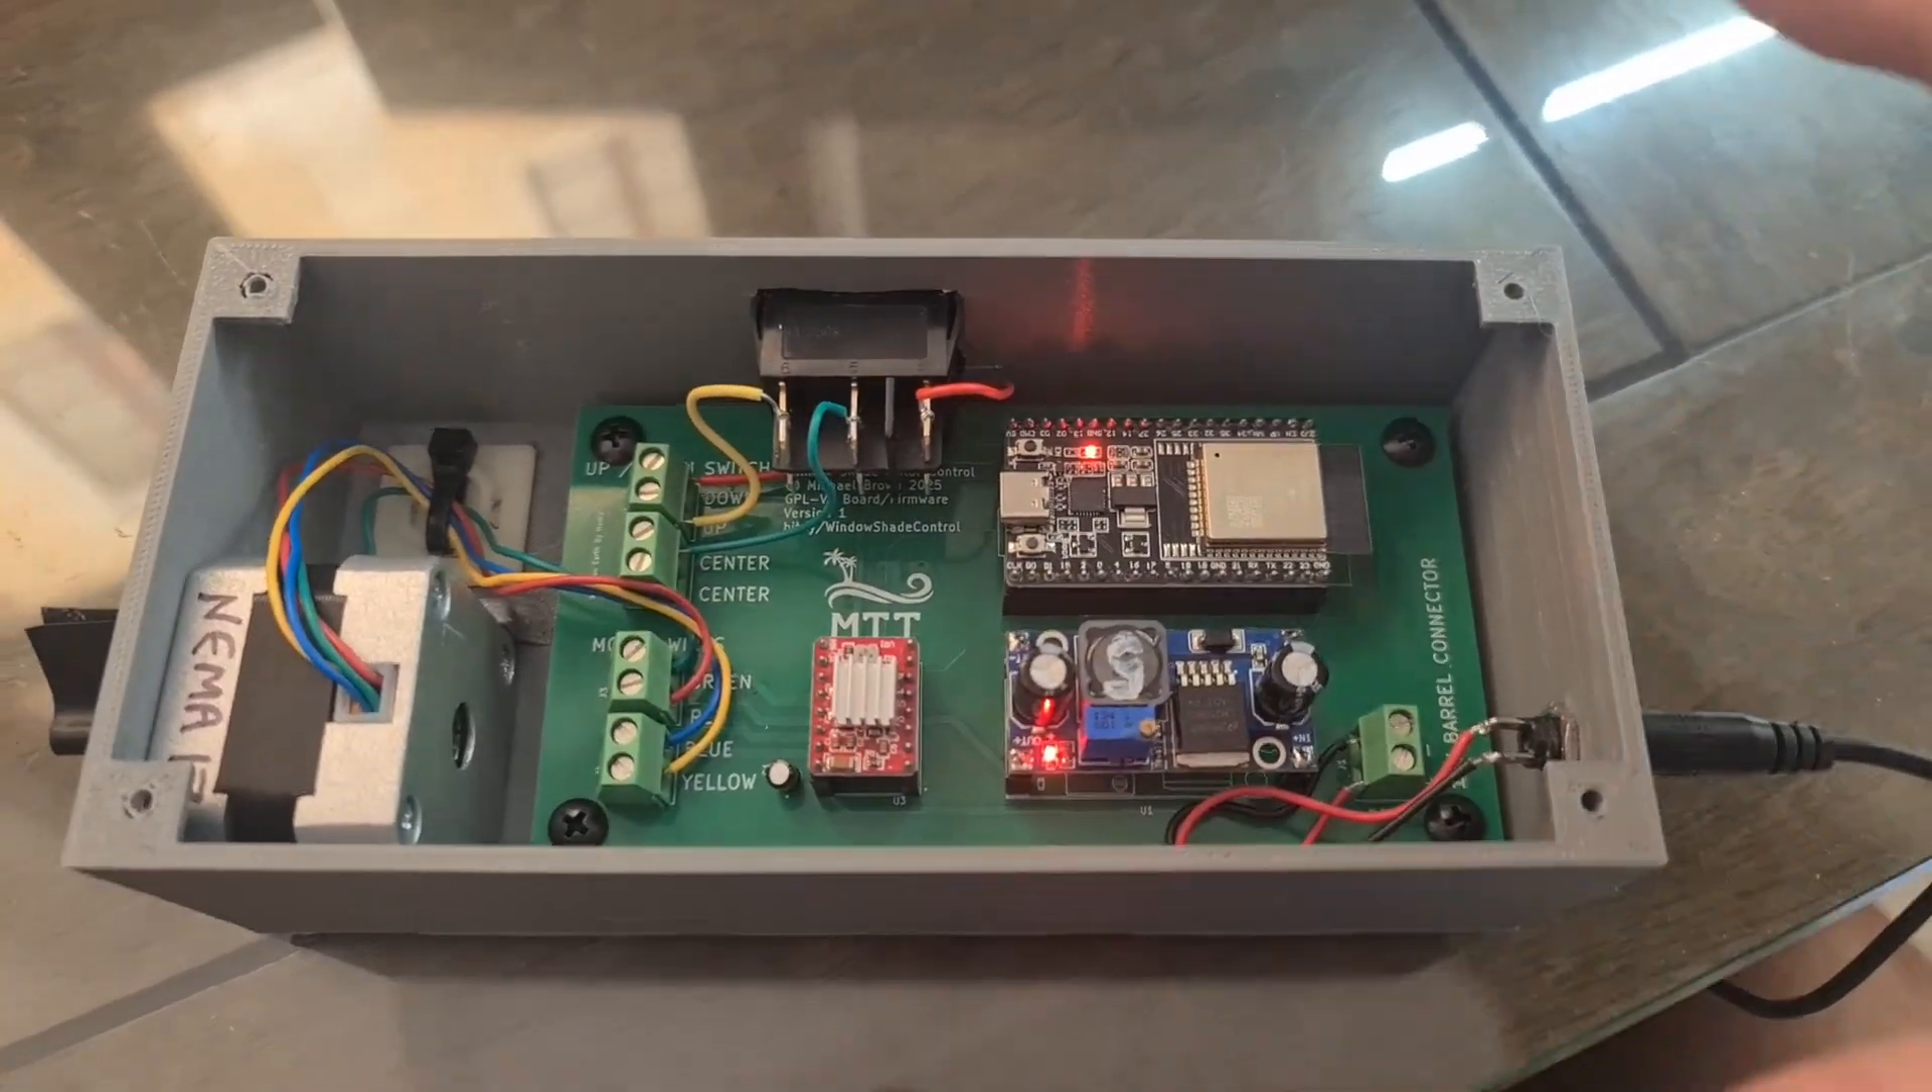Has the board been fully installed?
Yes.